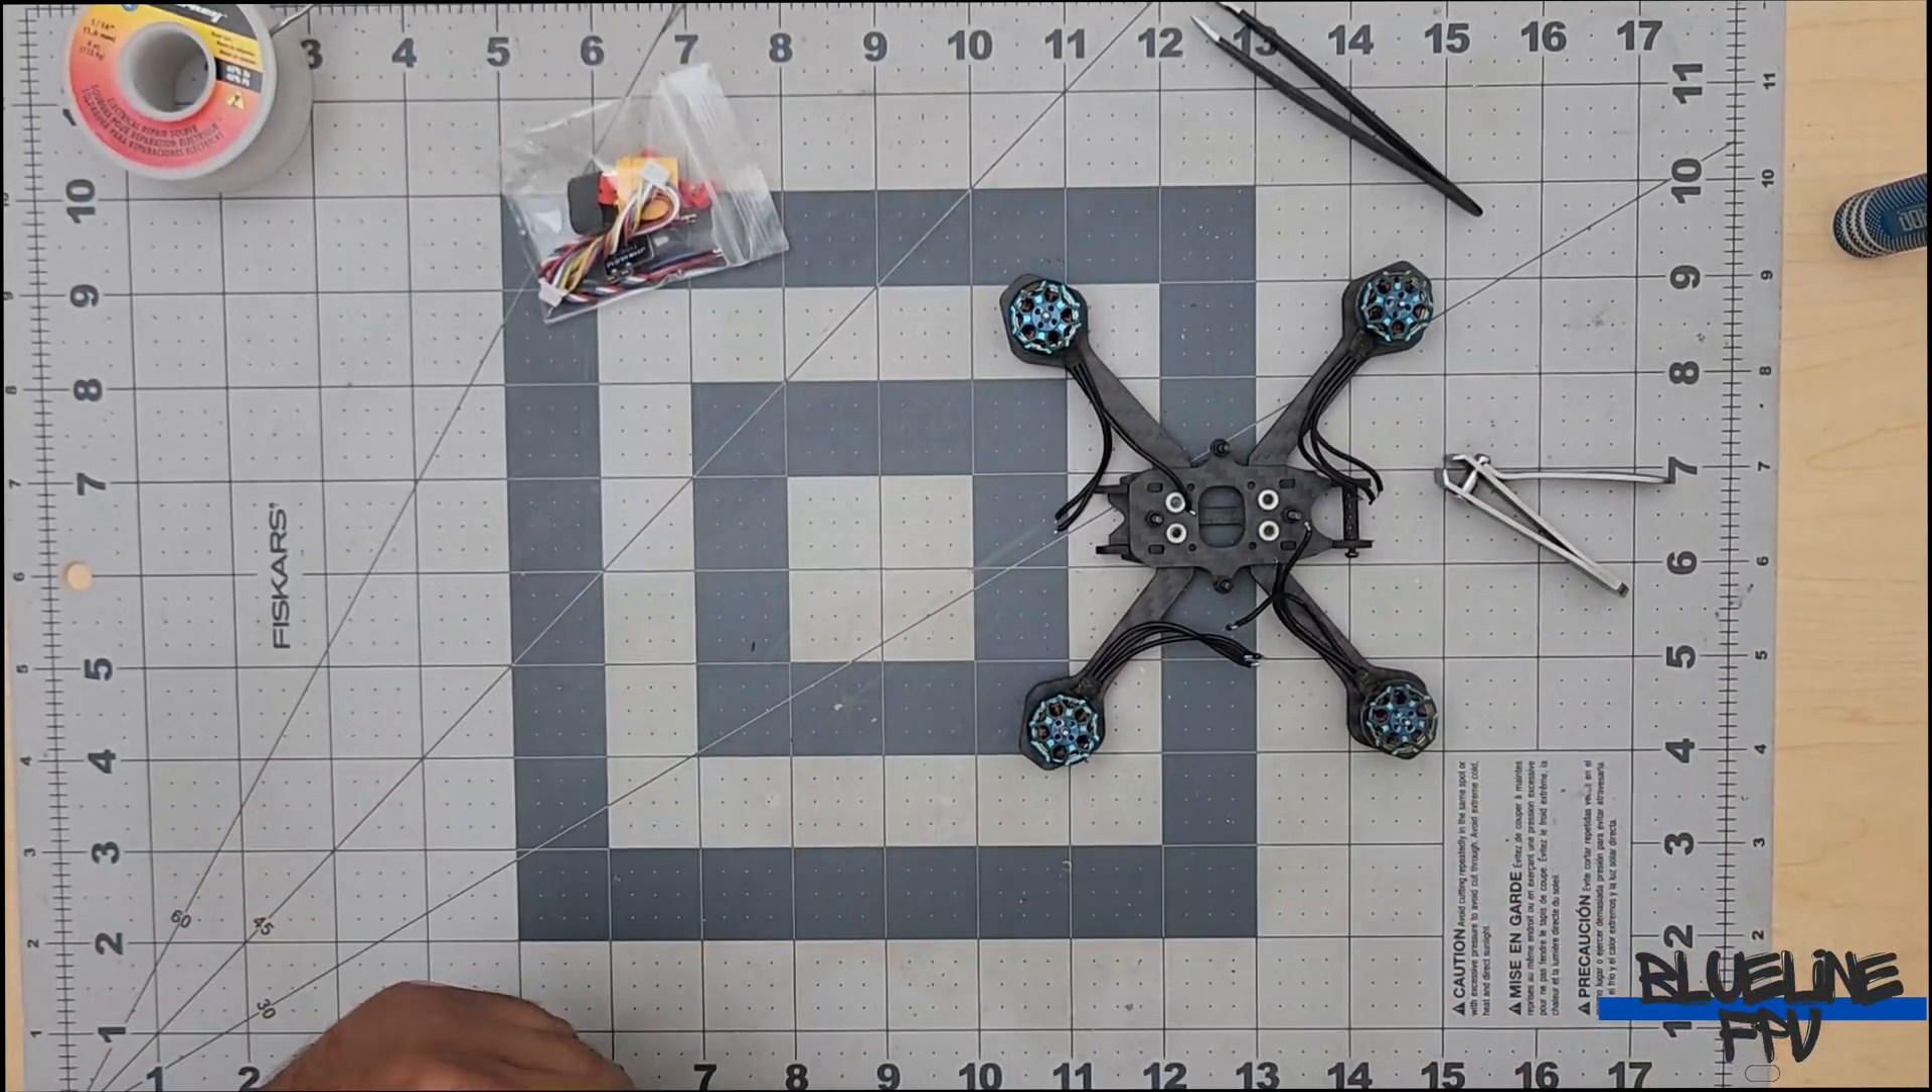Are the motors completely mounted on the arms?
Yes.